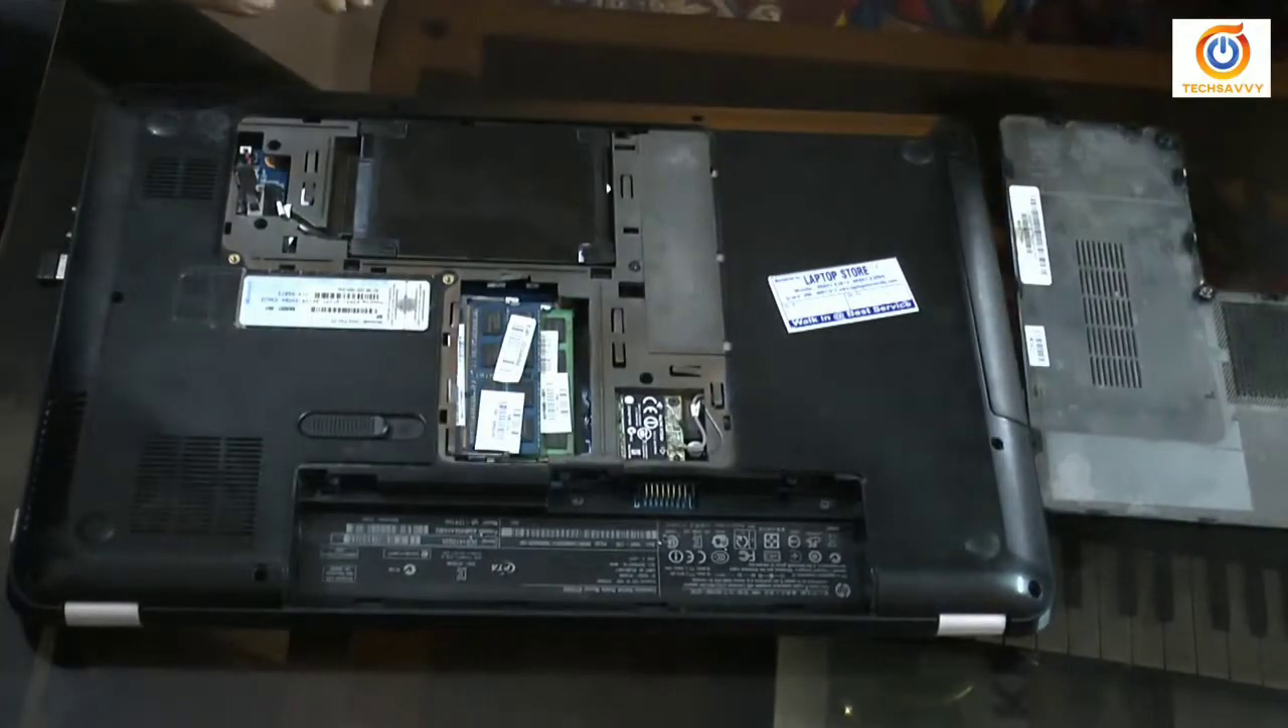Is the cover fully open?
Yes.